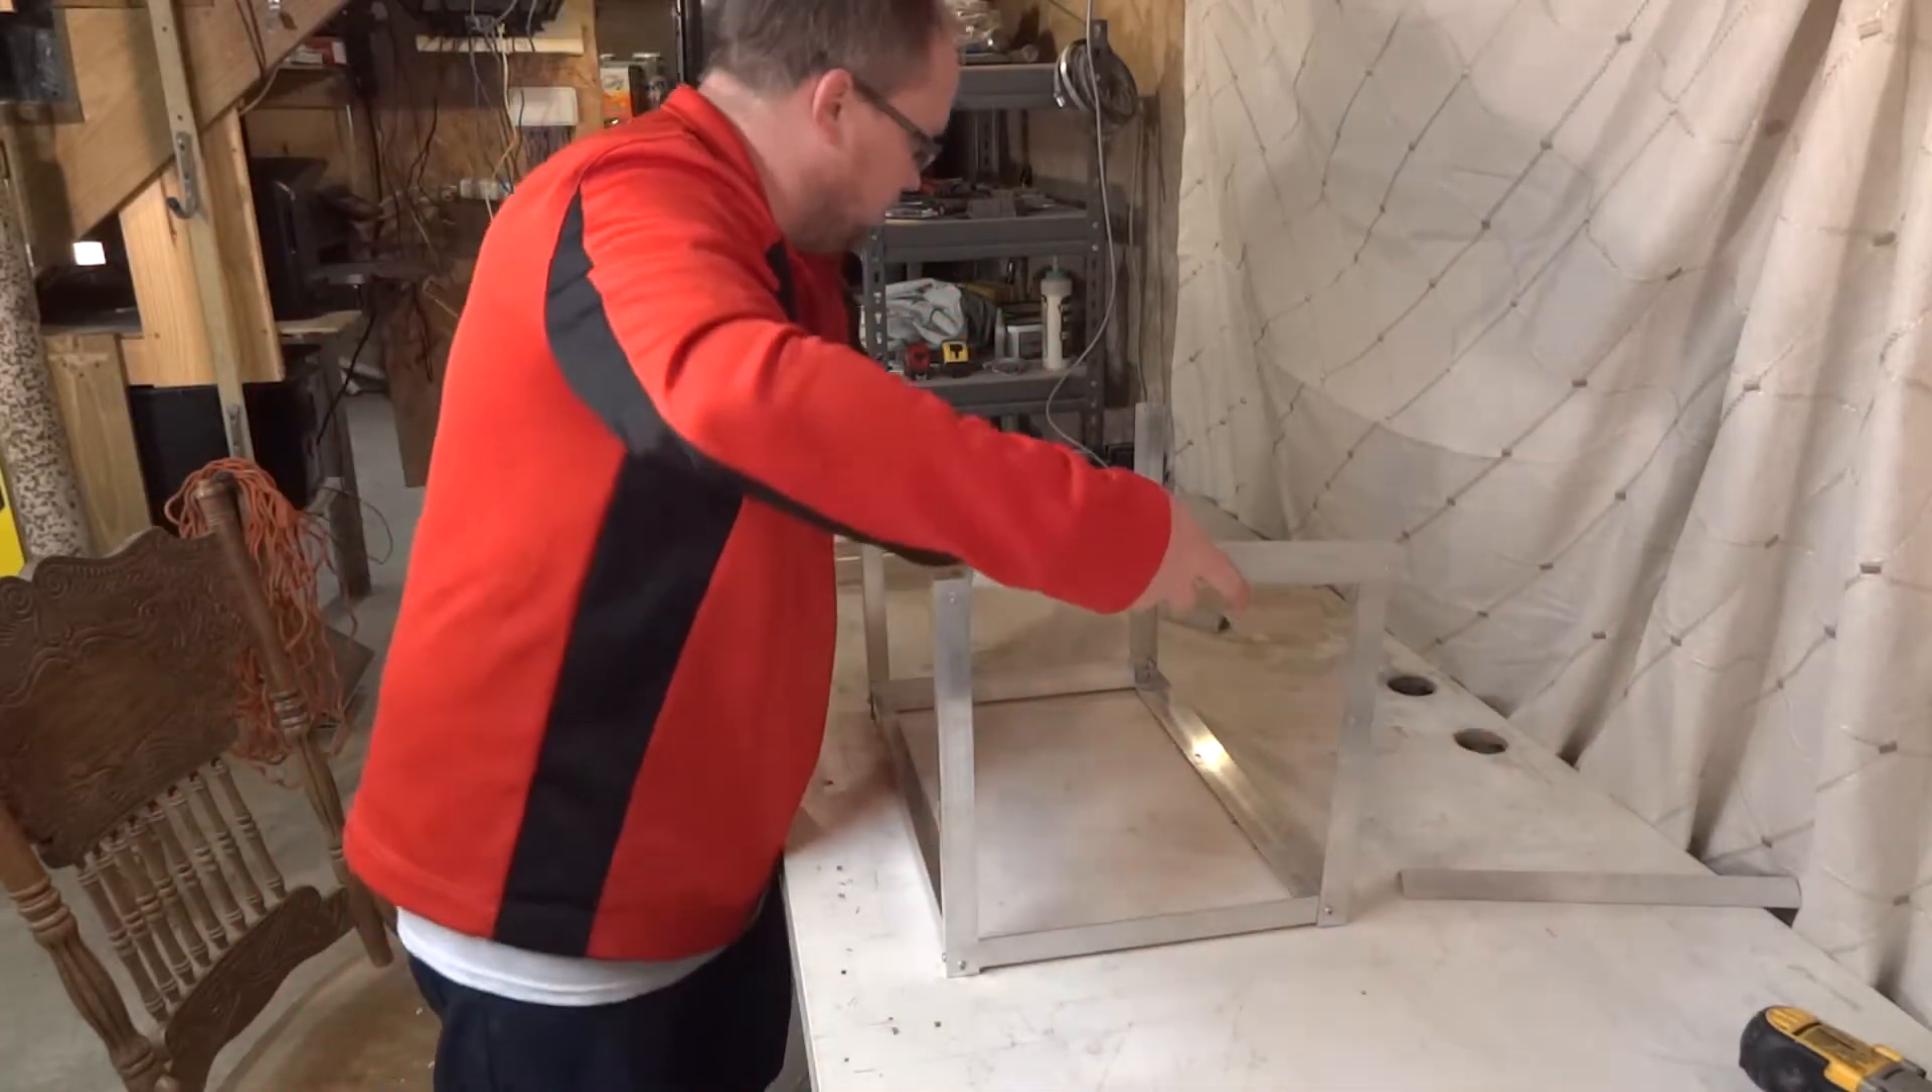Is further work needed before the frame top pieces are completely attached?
Yes.